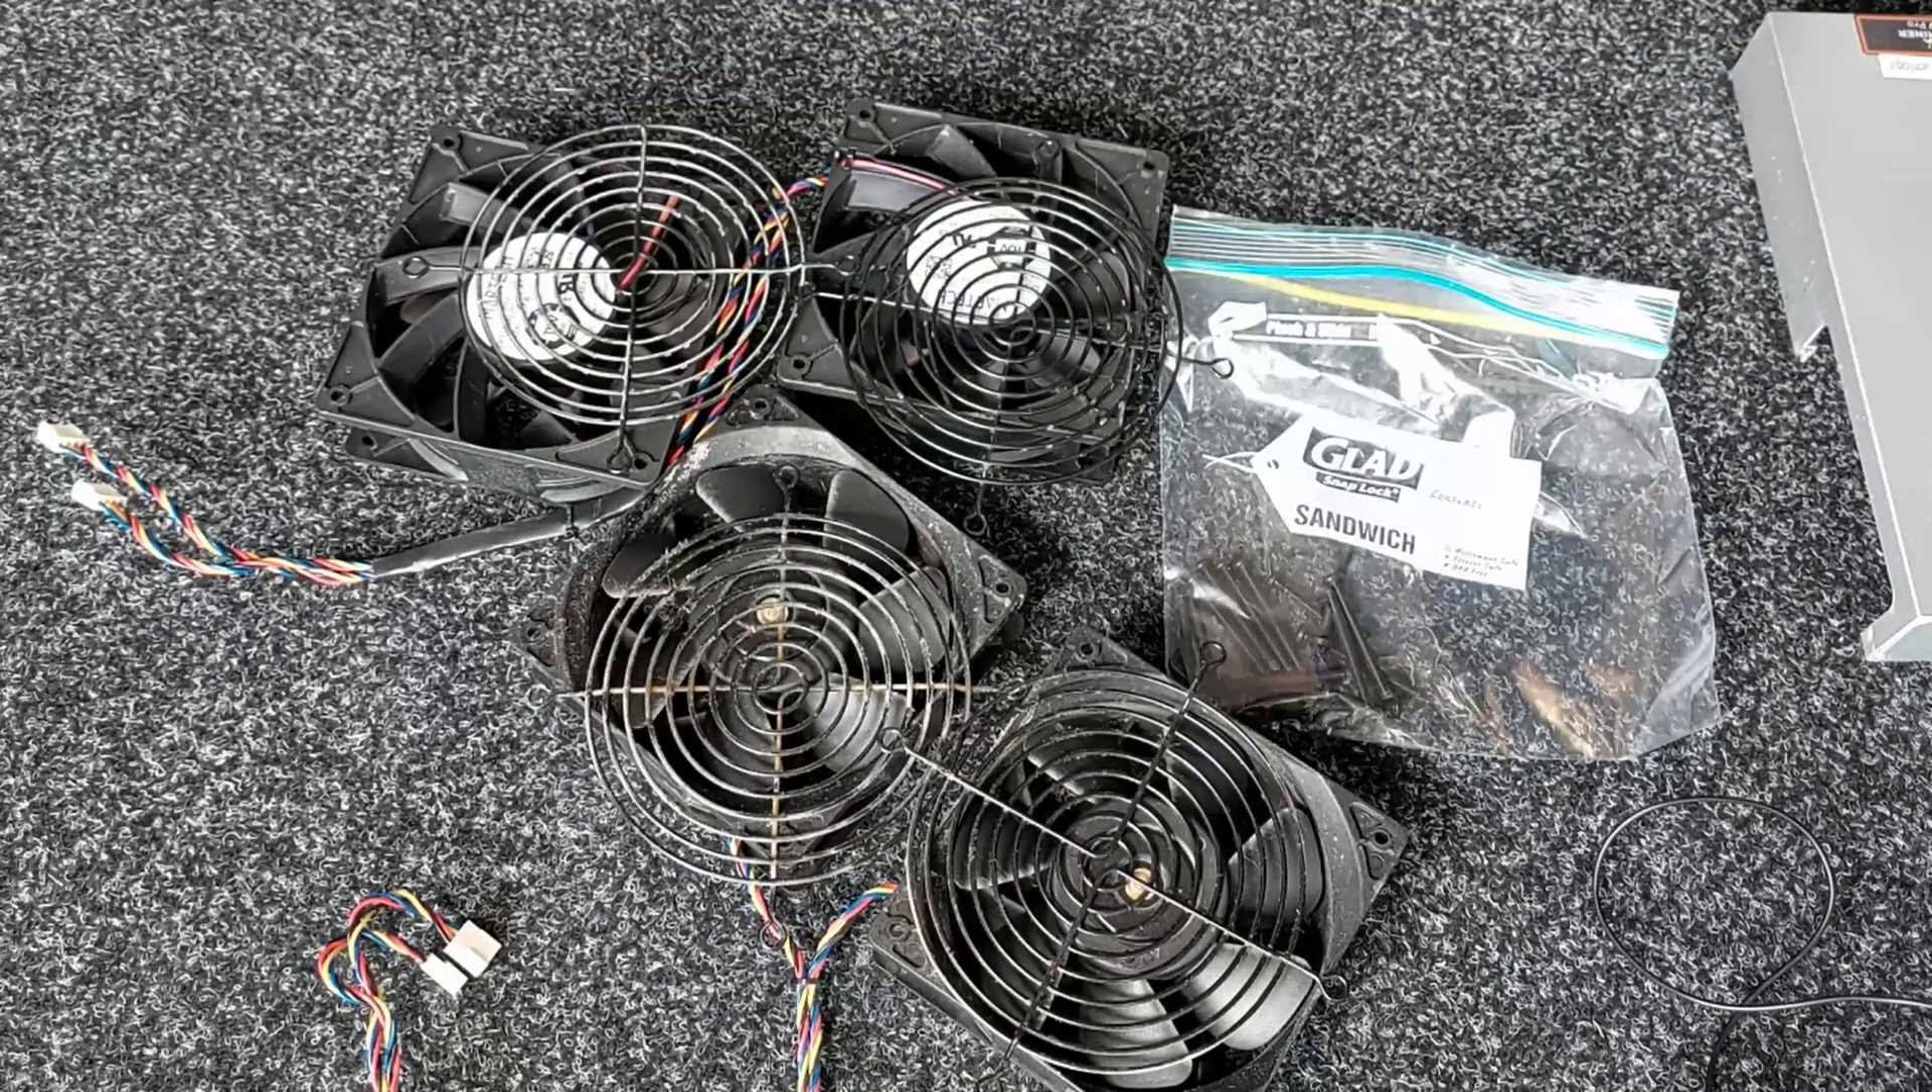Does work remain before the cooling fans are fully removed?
No.